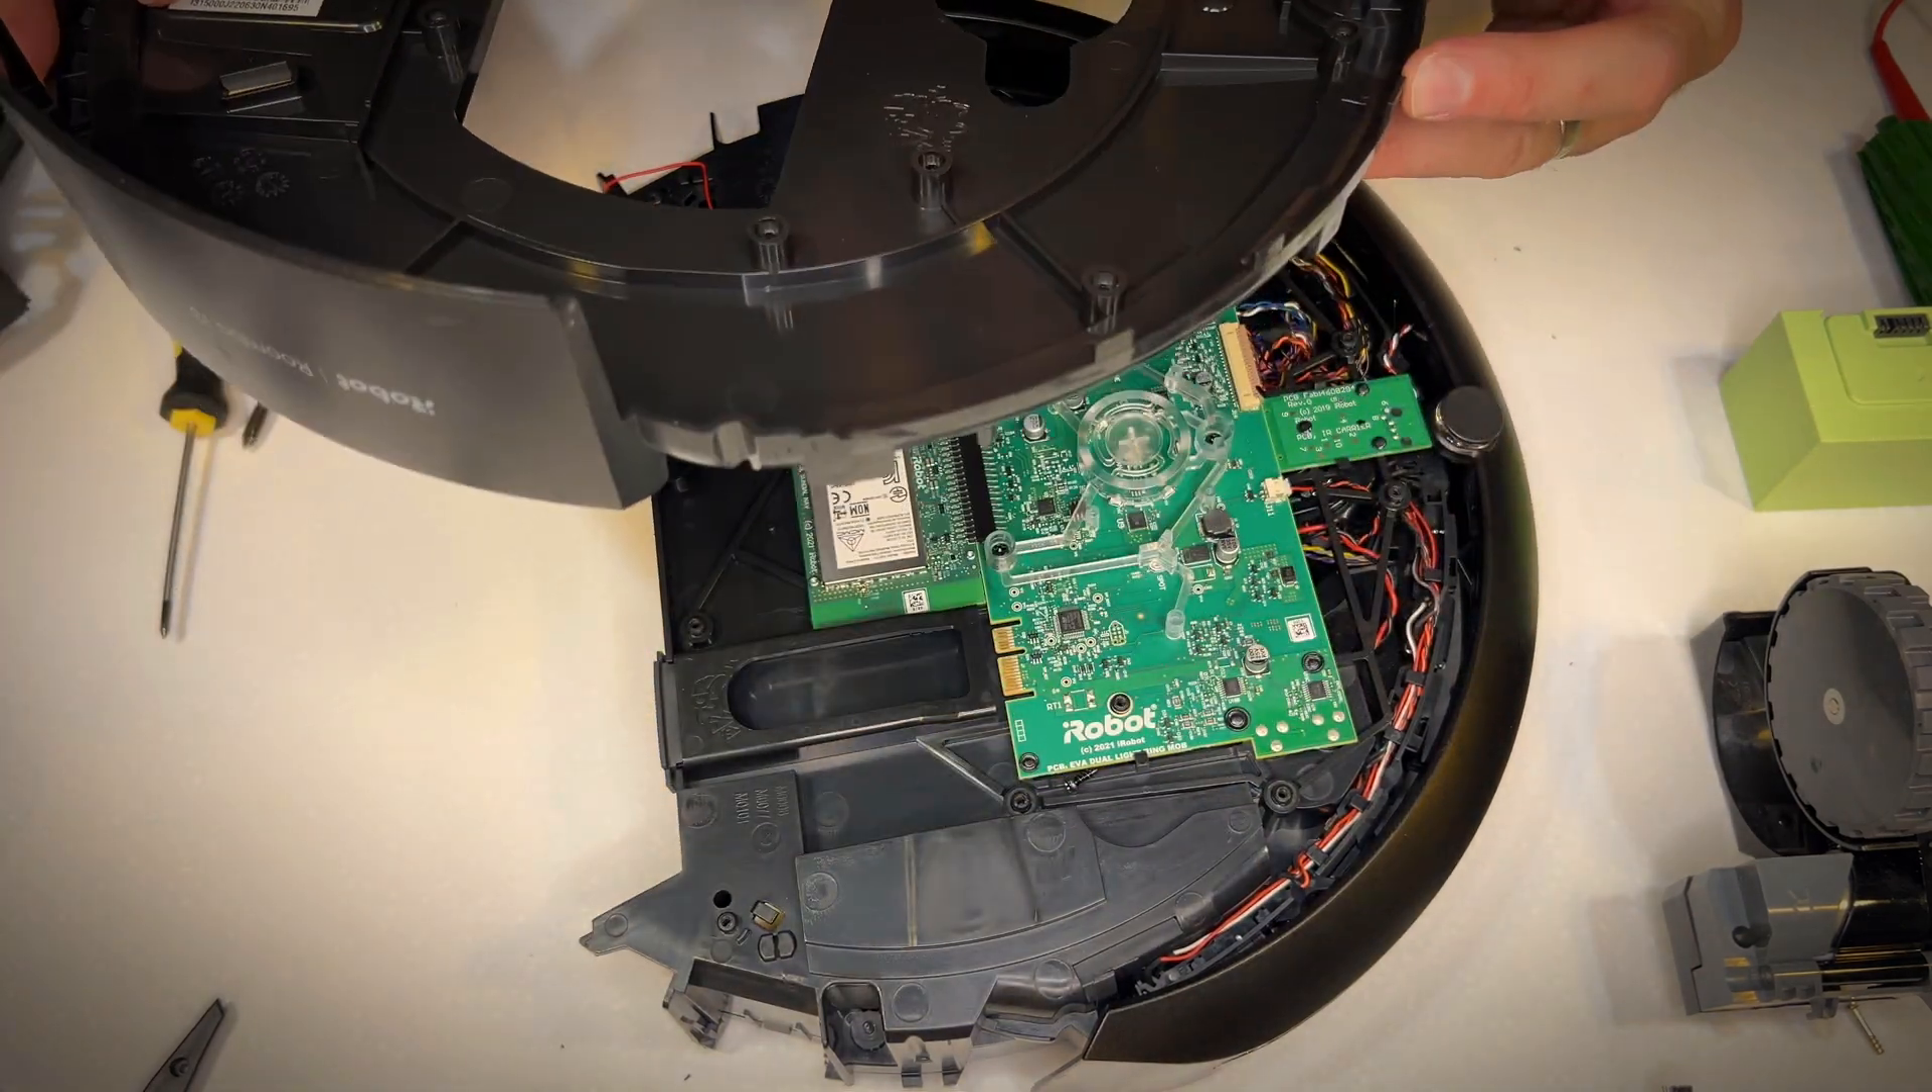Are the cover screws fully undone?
Yes.